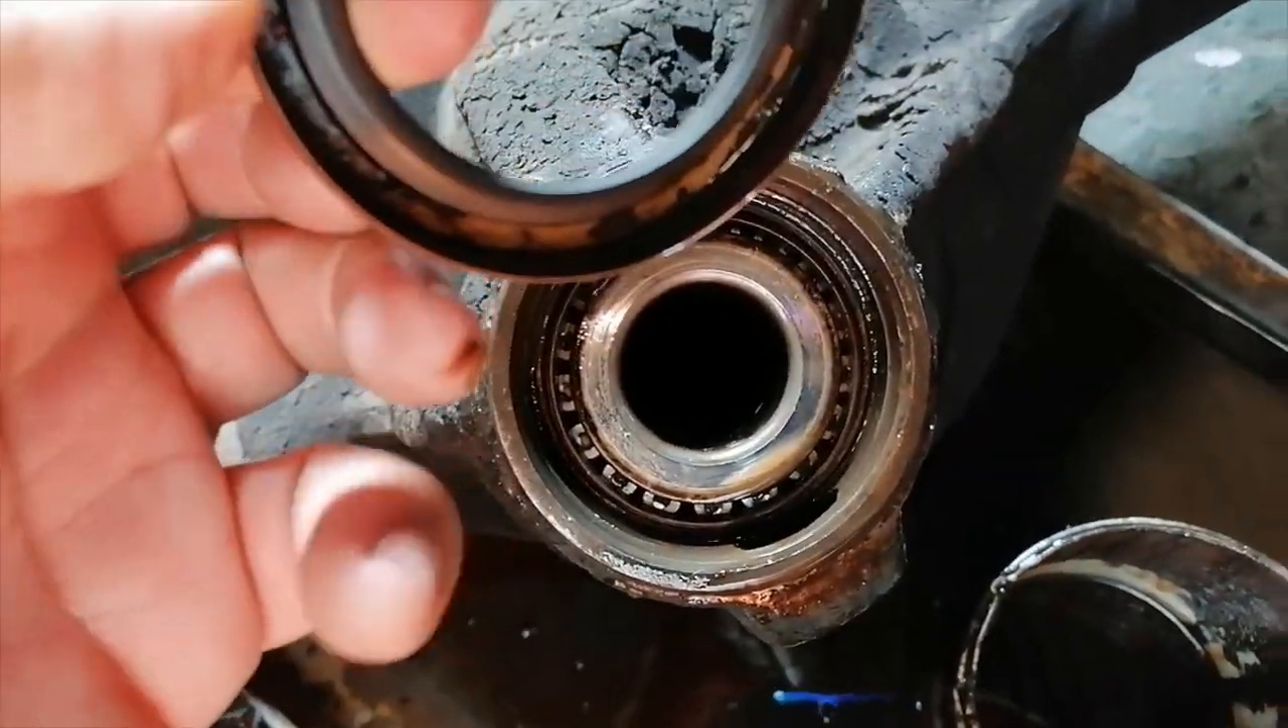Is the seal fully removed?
Yes.